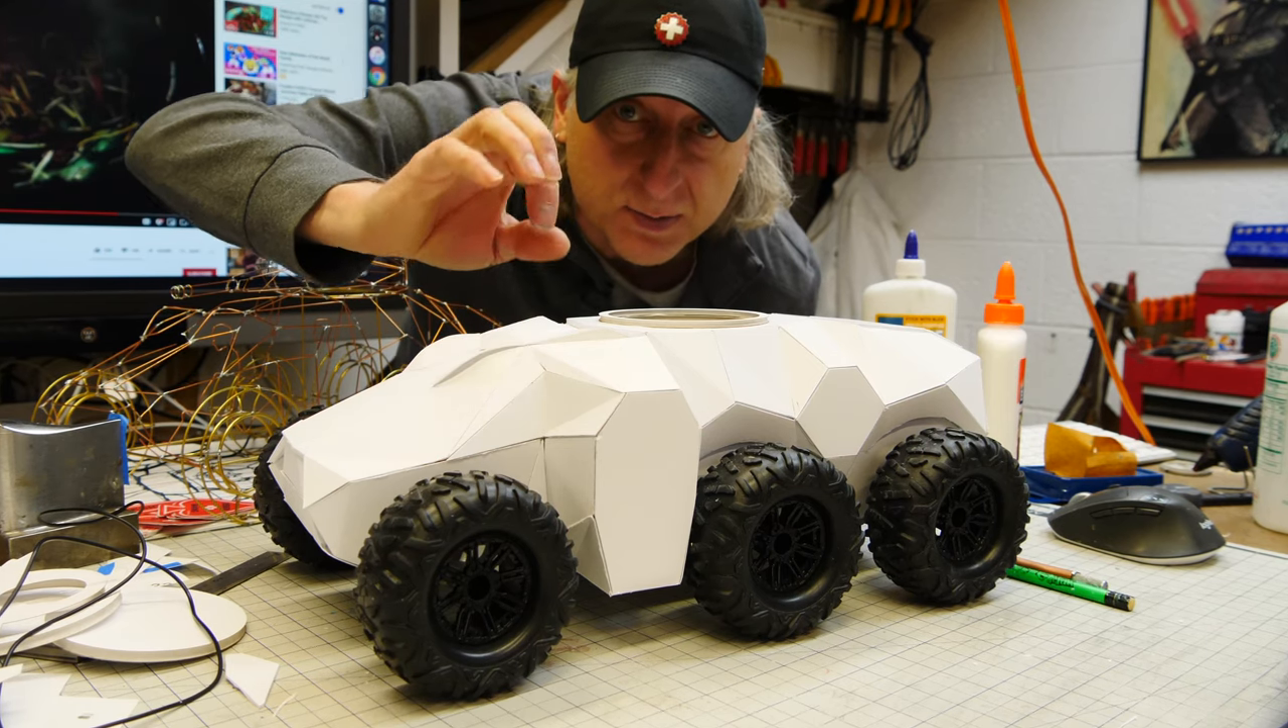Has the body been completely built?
Yes.